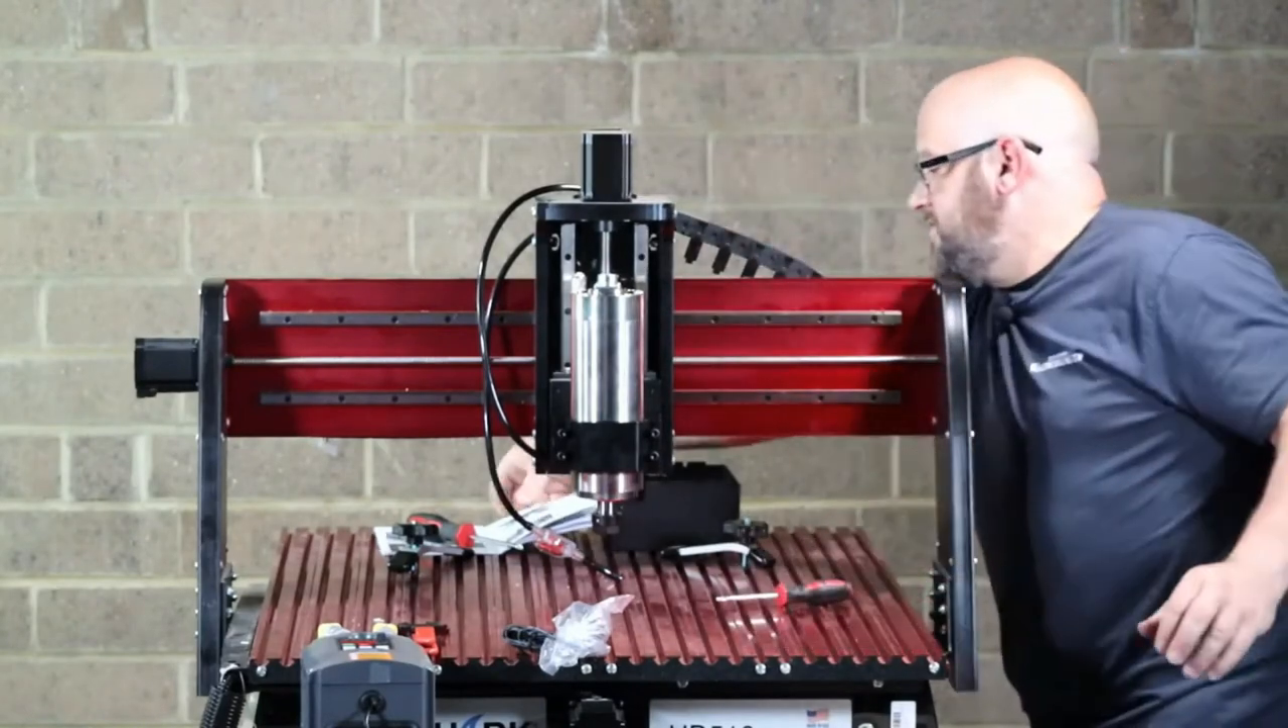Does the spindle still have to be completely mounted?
No.